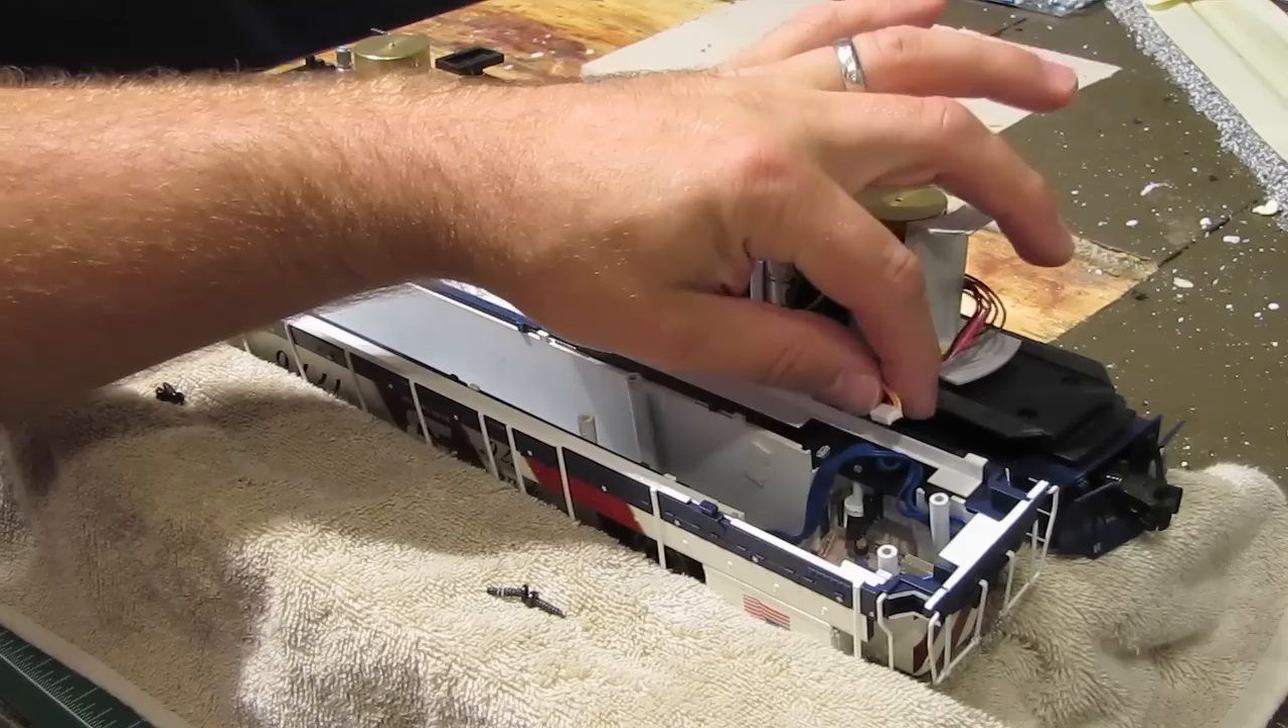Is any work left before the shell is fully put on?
Yes.